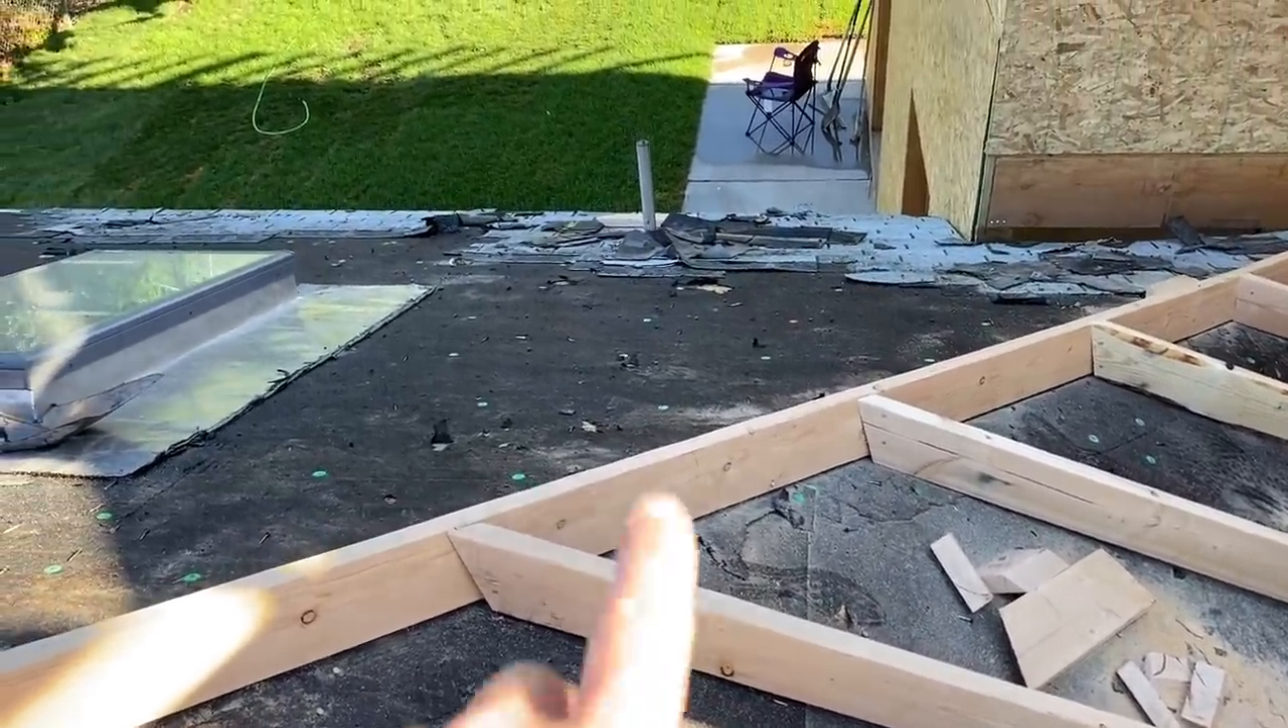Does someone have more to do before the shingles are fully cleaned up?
Yes.